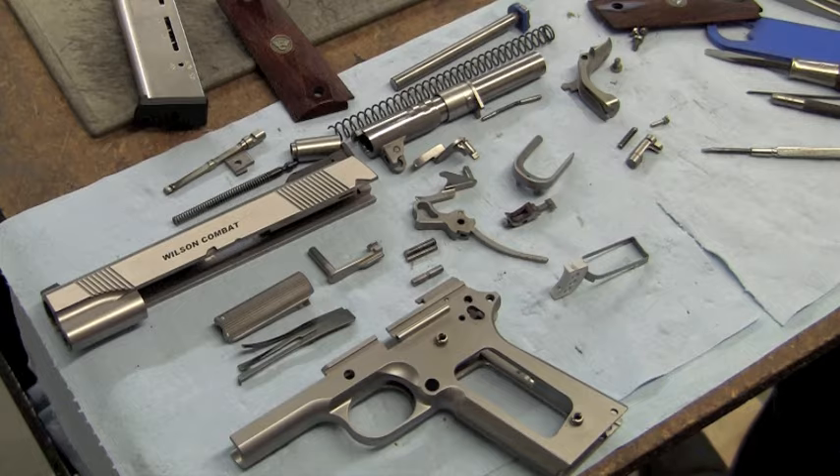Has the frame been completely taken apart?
Yes.